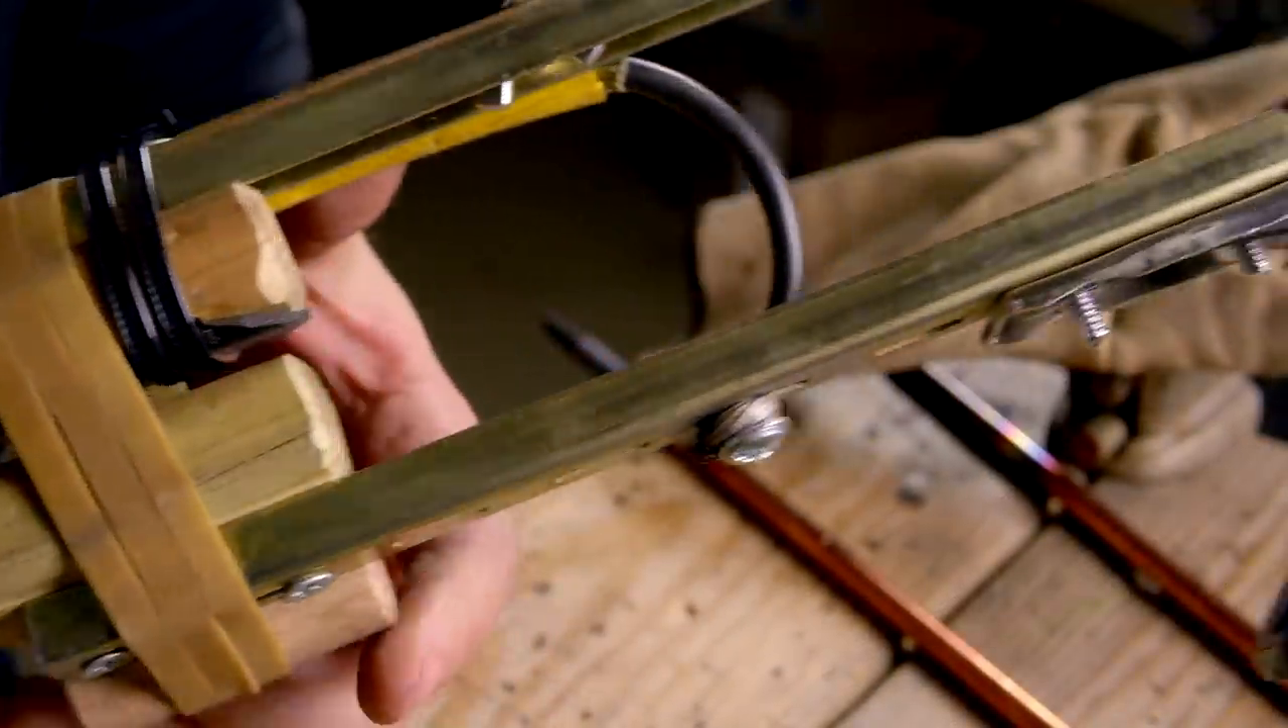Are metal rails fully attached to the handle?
Yes.